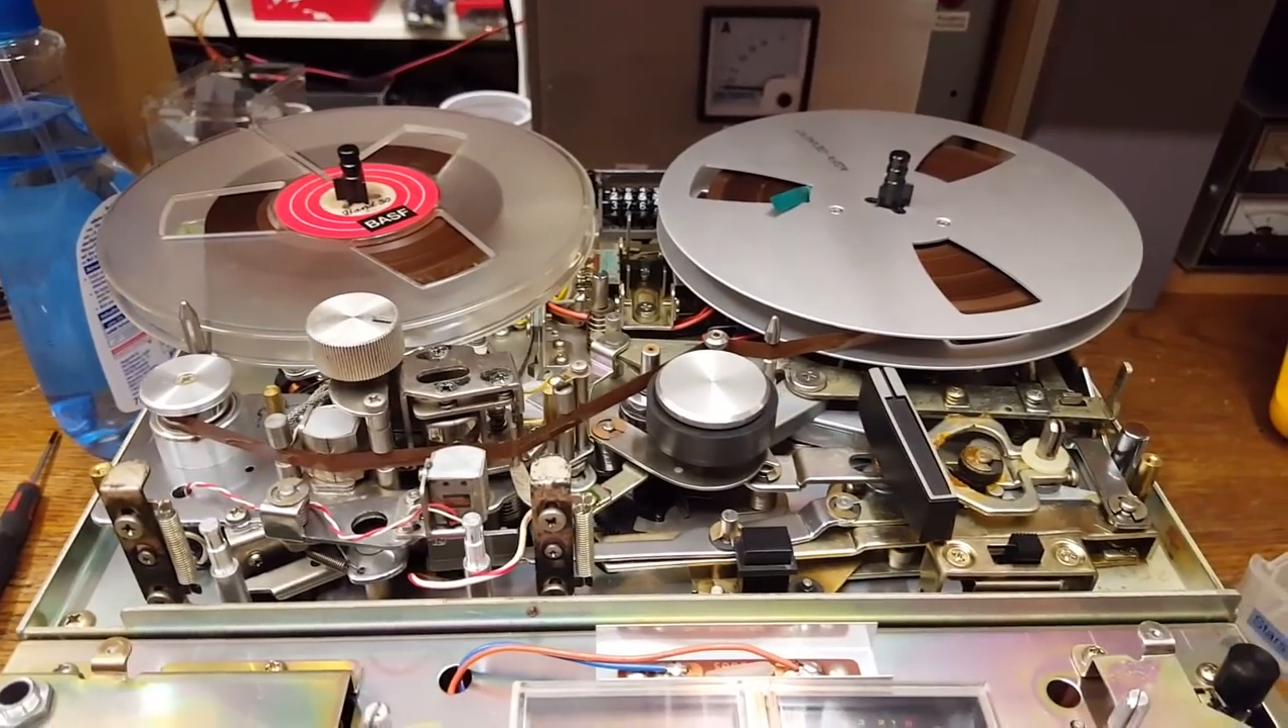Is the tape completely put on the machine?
Yes.